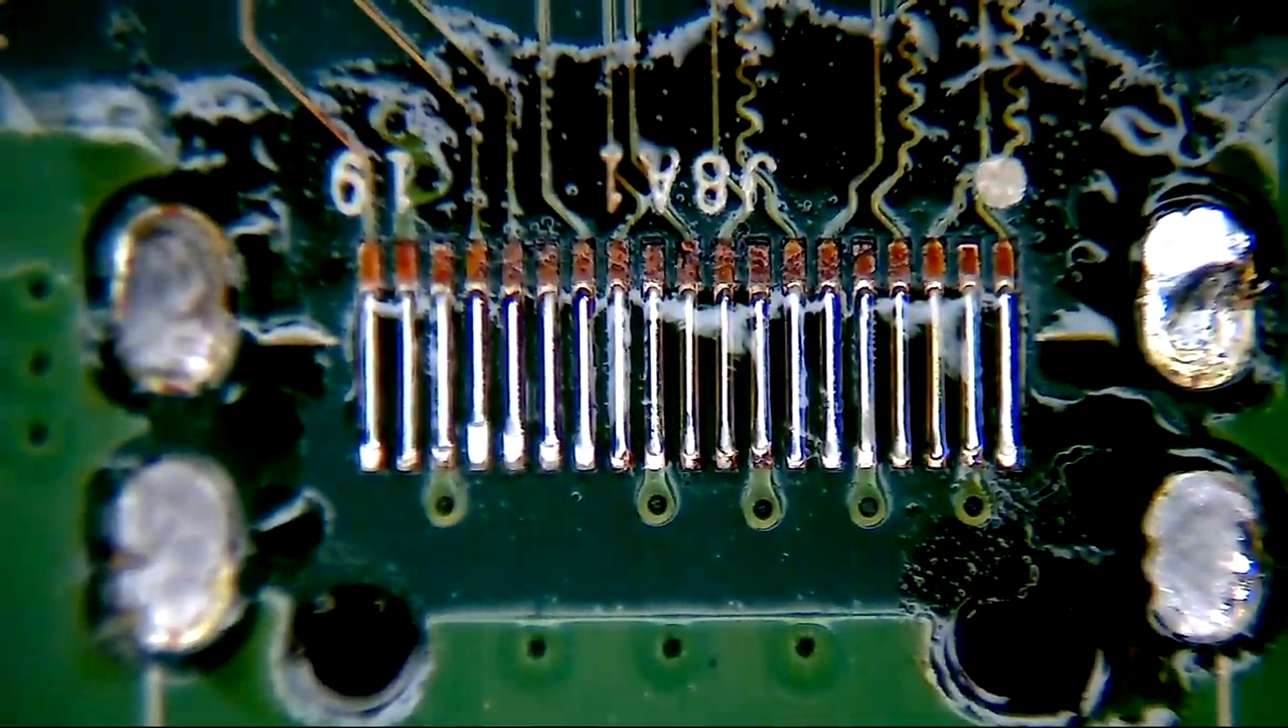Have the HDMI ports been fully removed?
Yes.